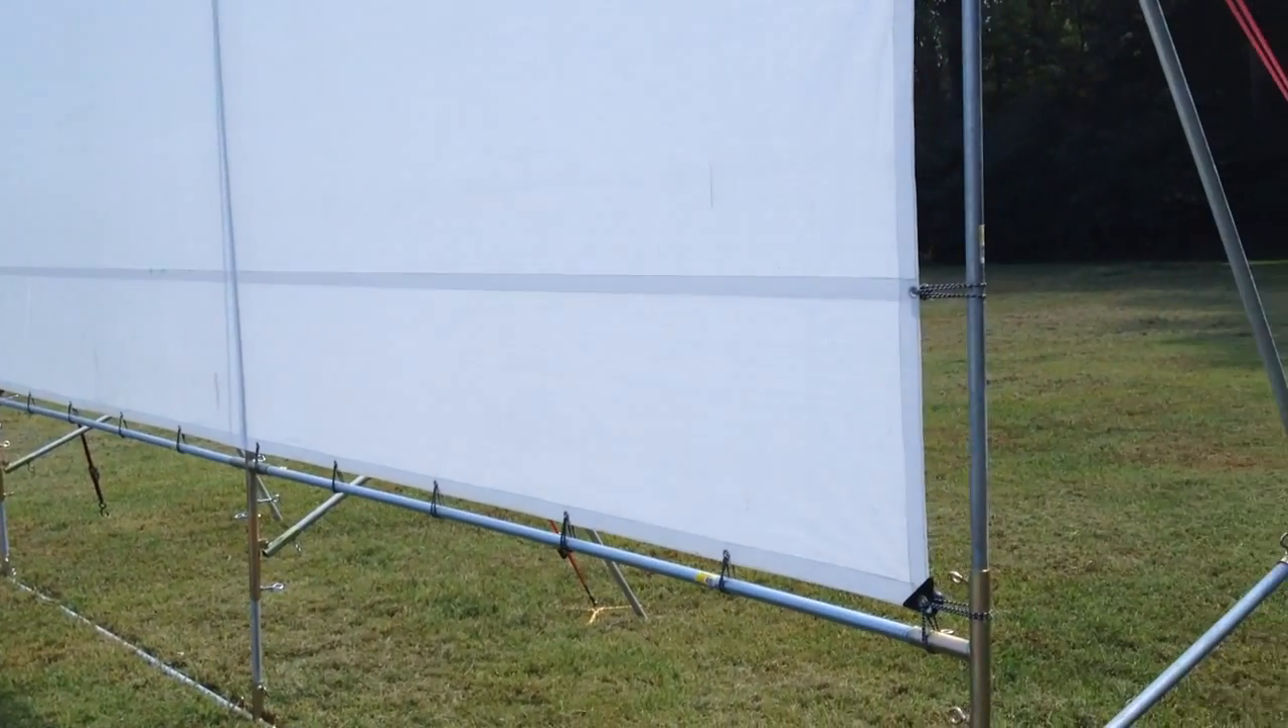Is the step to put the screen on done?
Yes.